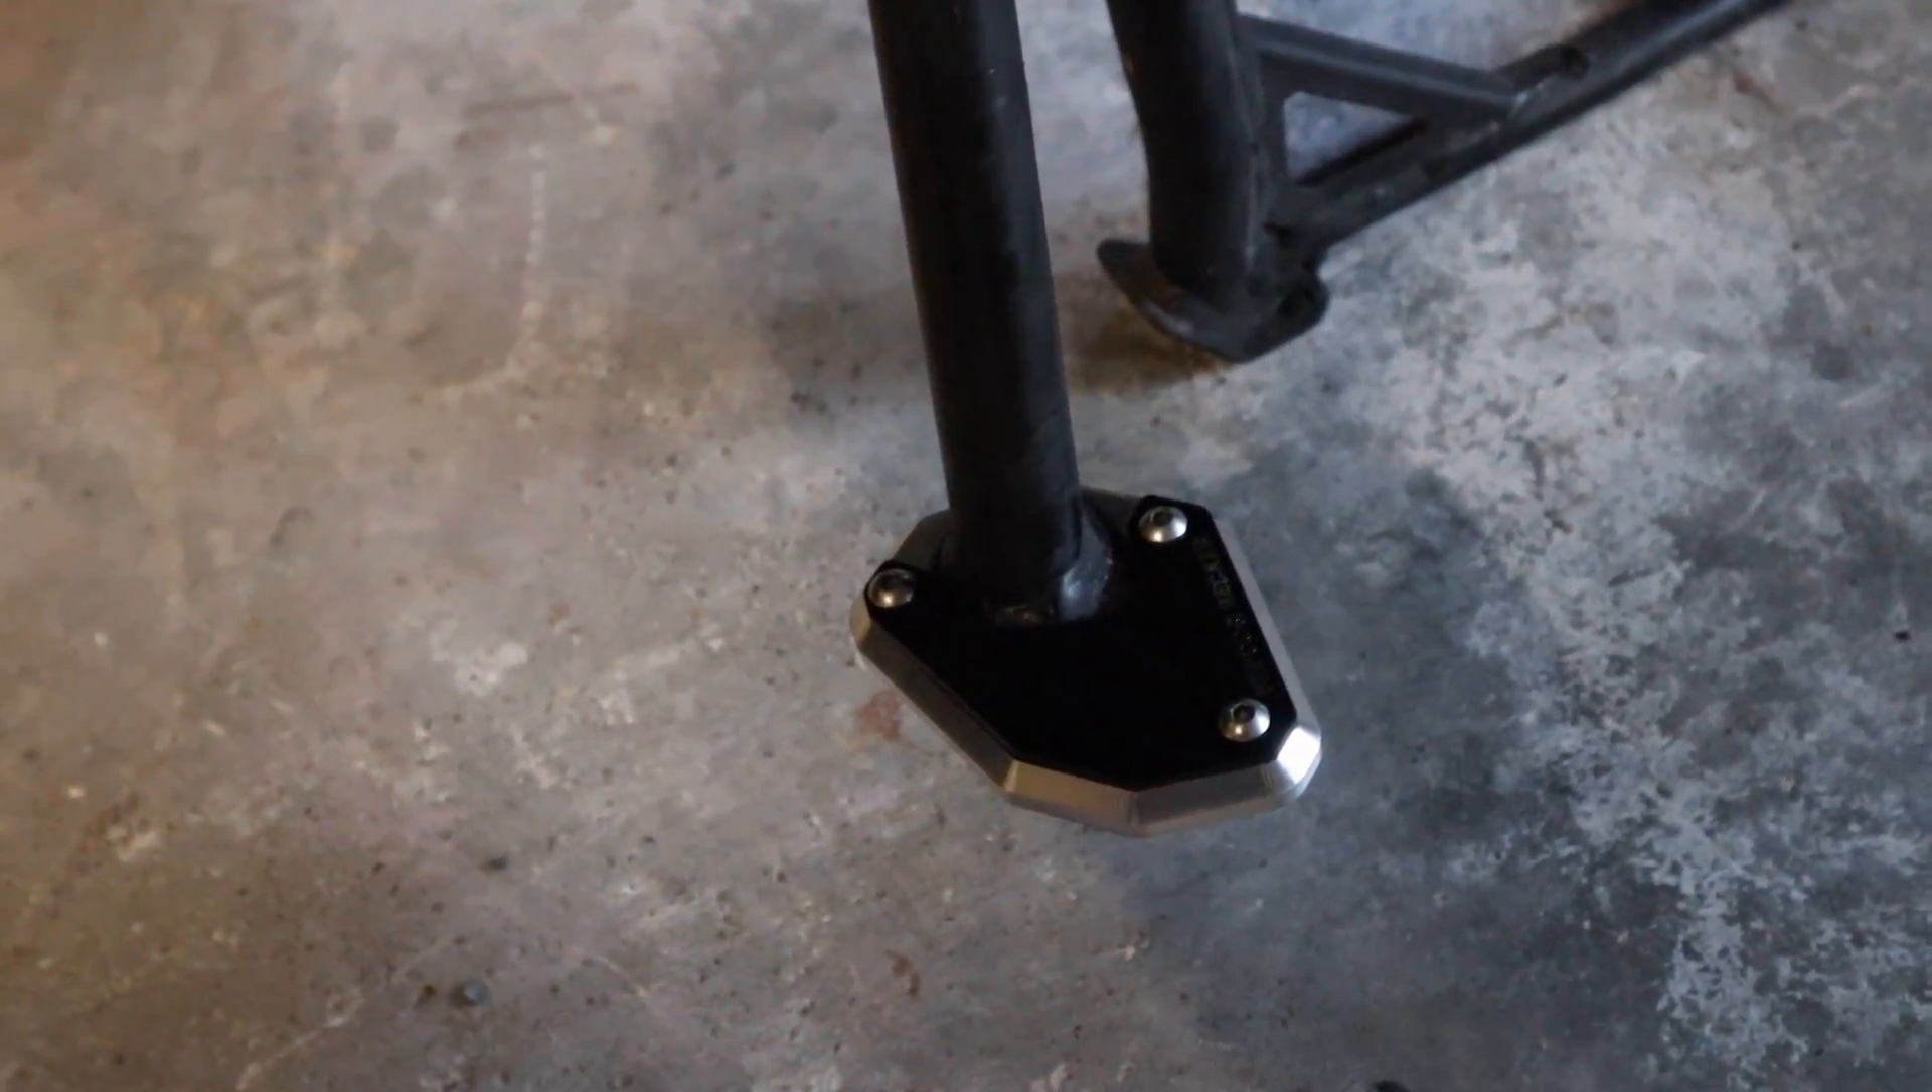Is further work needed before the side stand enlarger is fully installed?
No.